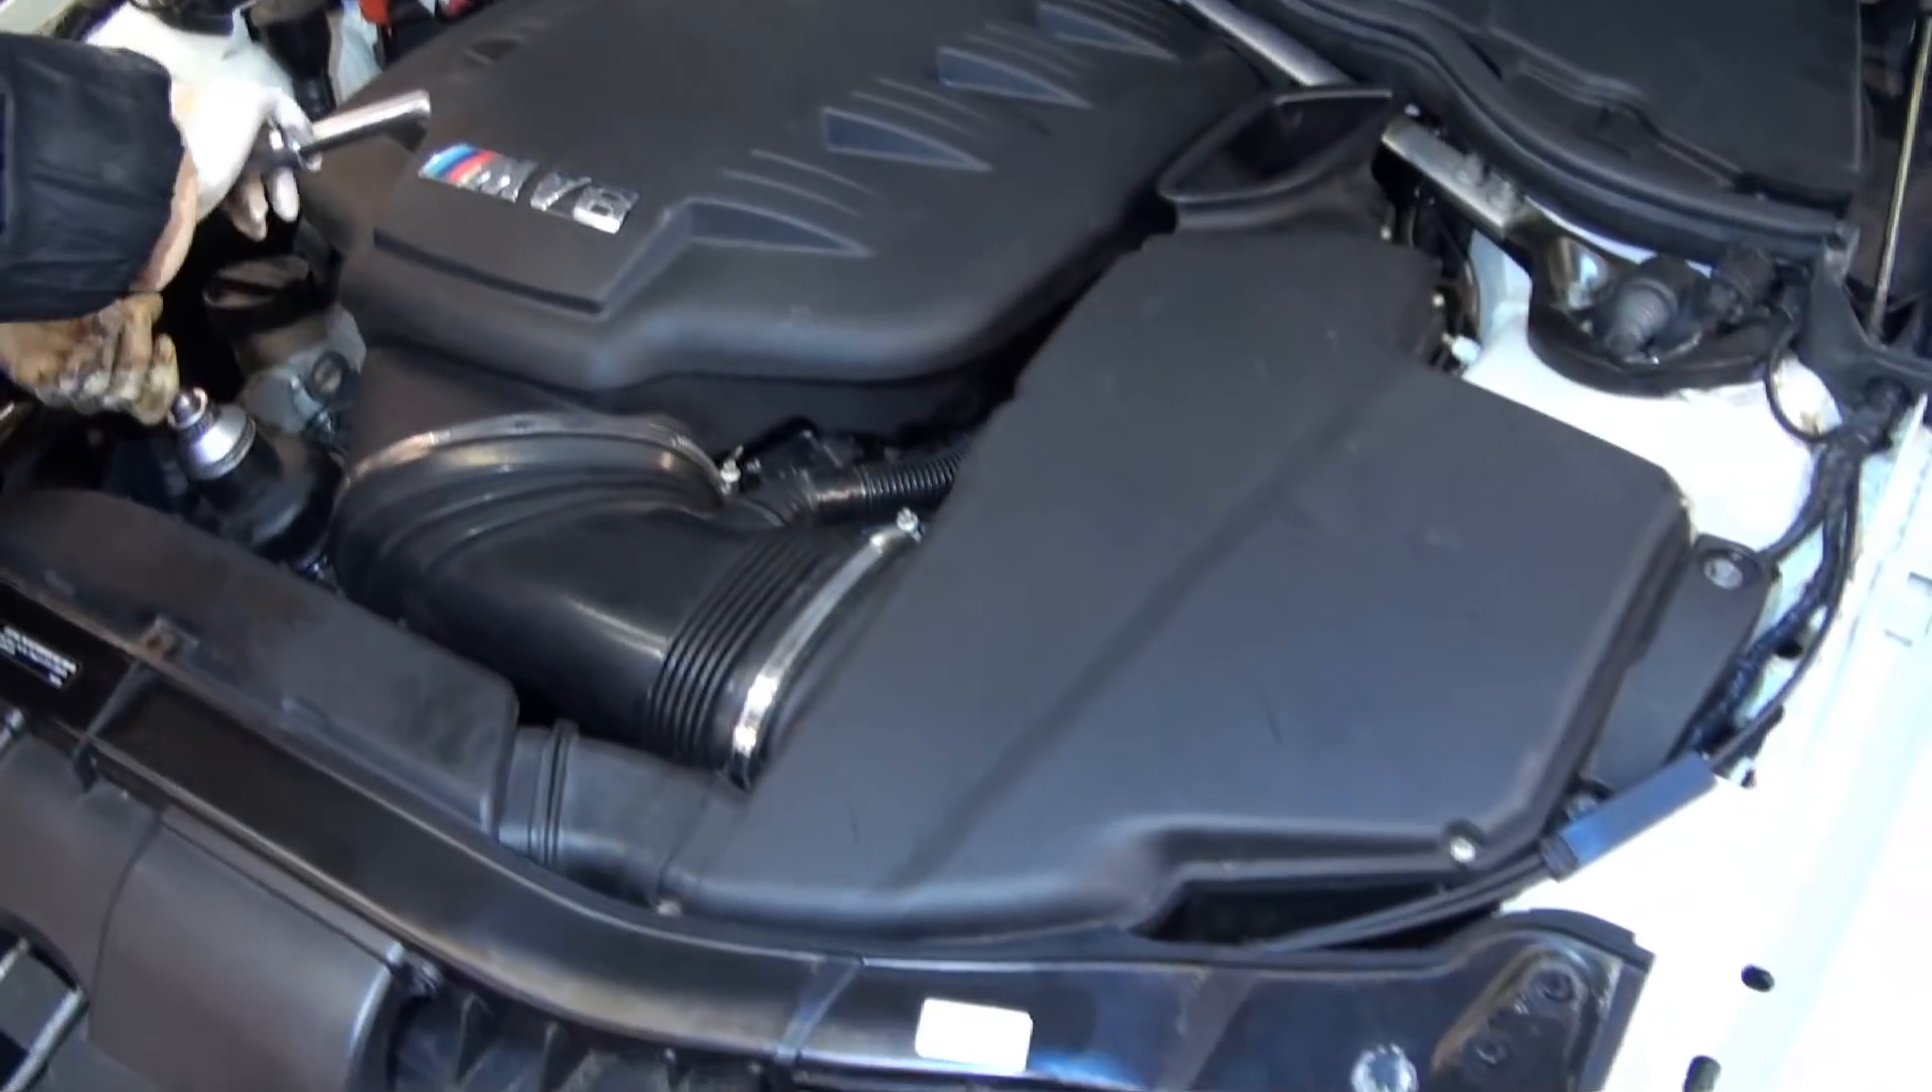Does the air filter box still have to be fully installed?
No.